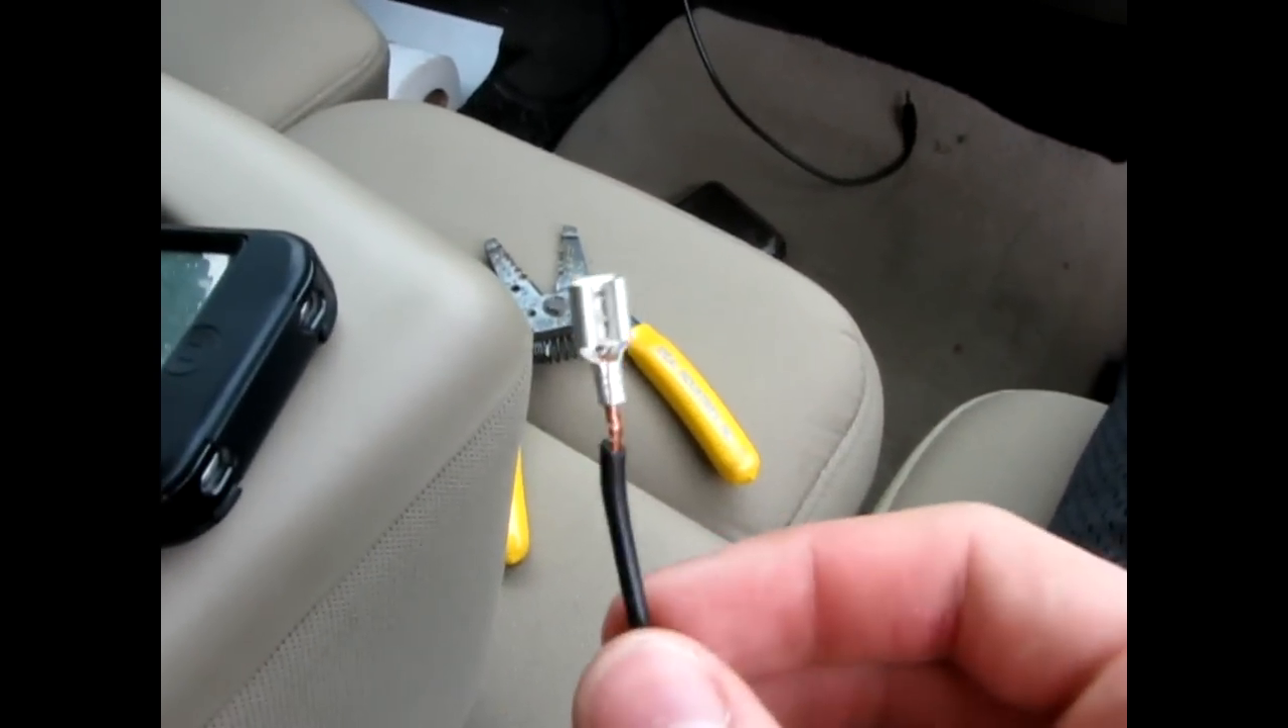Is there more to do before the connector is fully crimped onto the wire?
No.